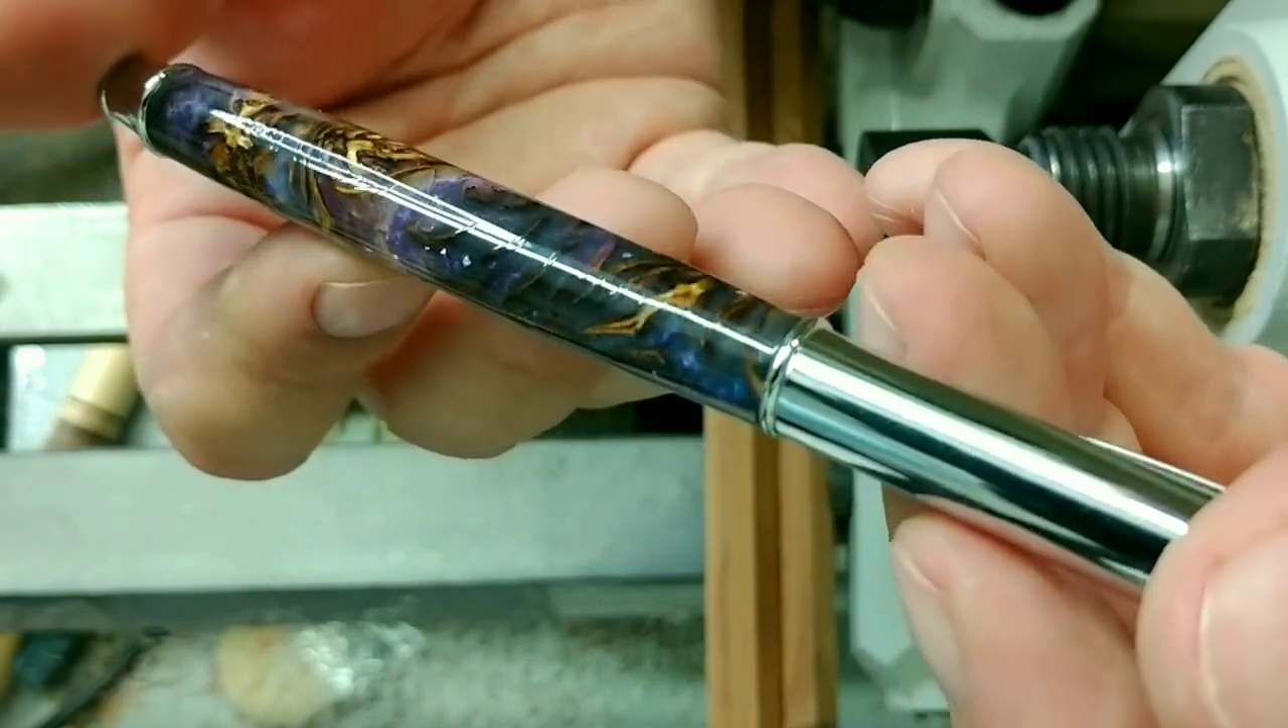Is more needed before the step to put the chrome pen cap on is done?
No.